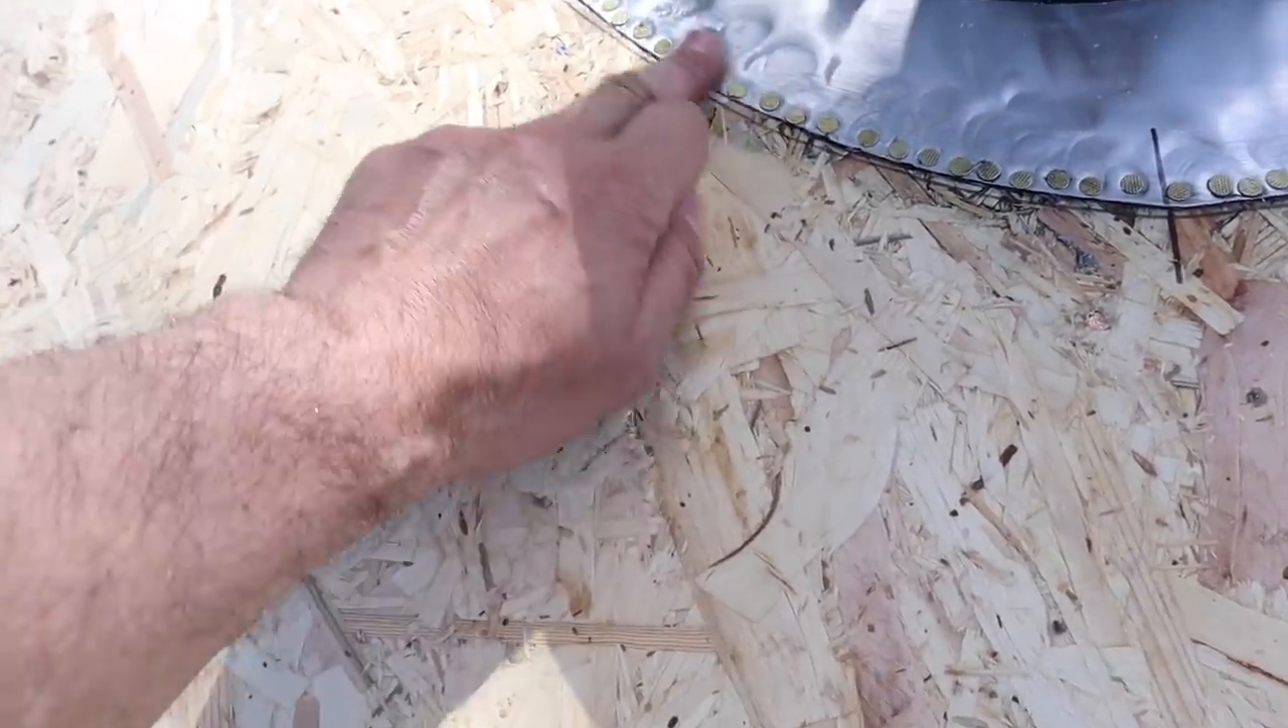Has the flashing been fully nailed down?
Yes.